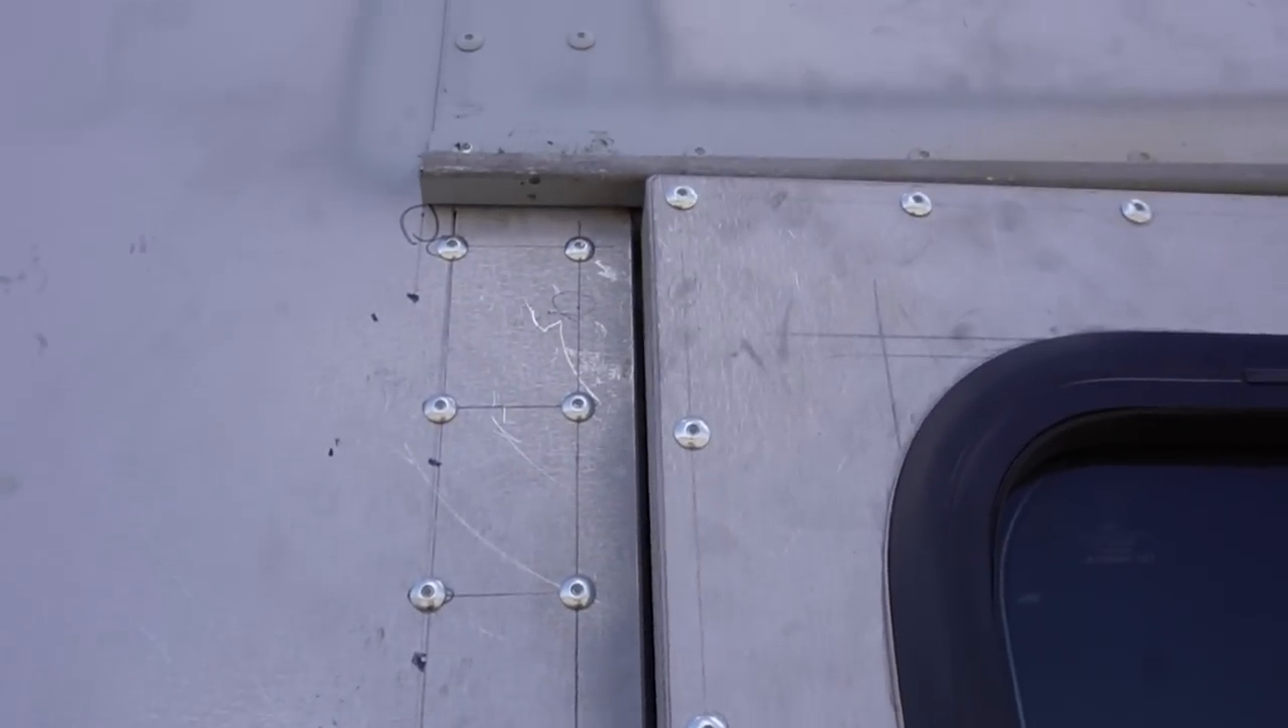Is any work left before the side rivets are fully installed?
No.